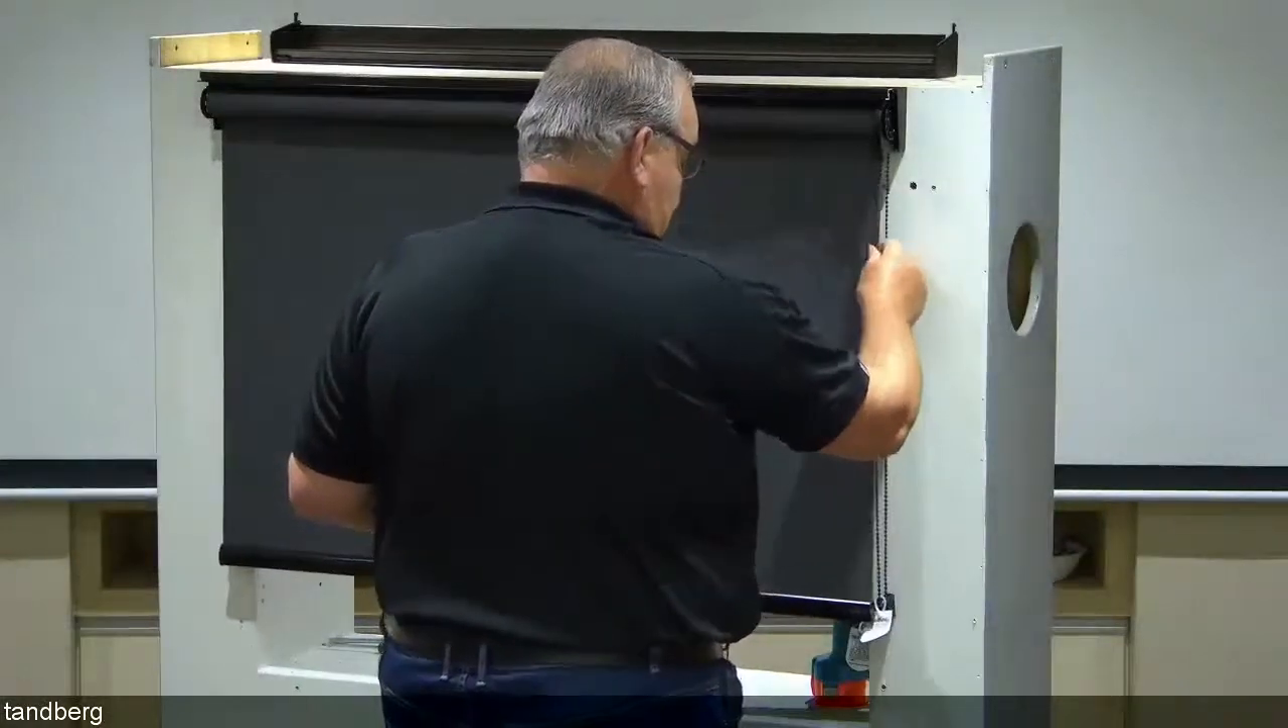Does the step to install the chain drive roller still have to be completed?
No.